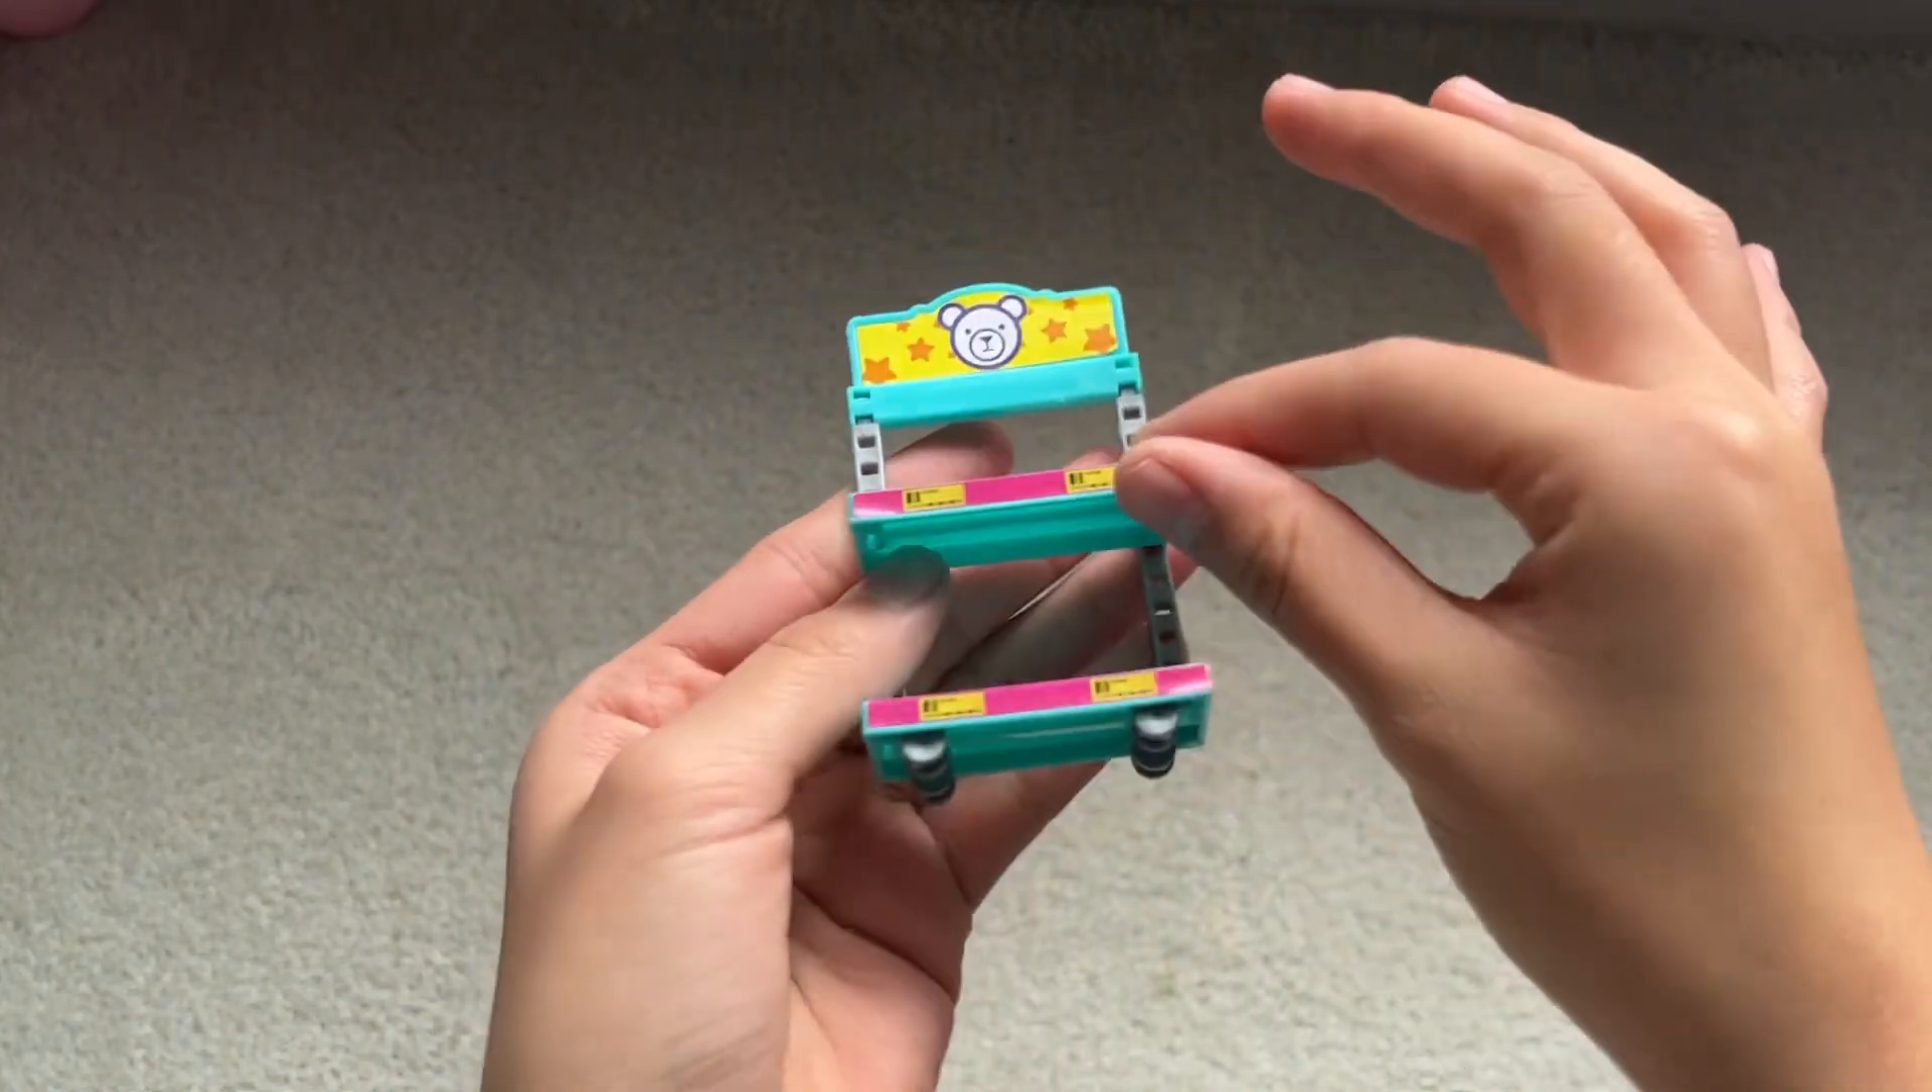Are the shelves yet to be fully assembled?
No.